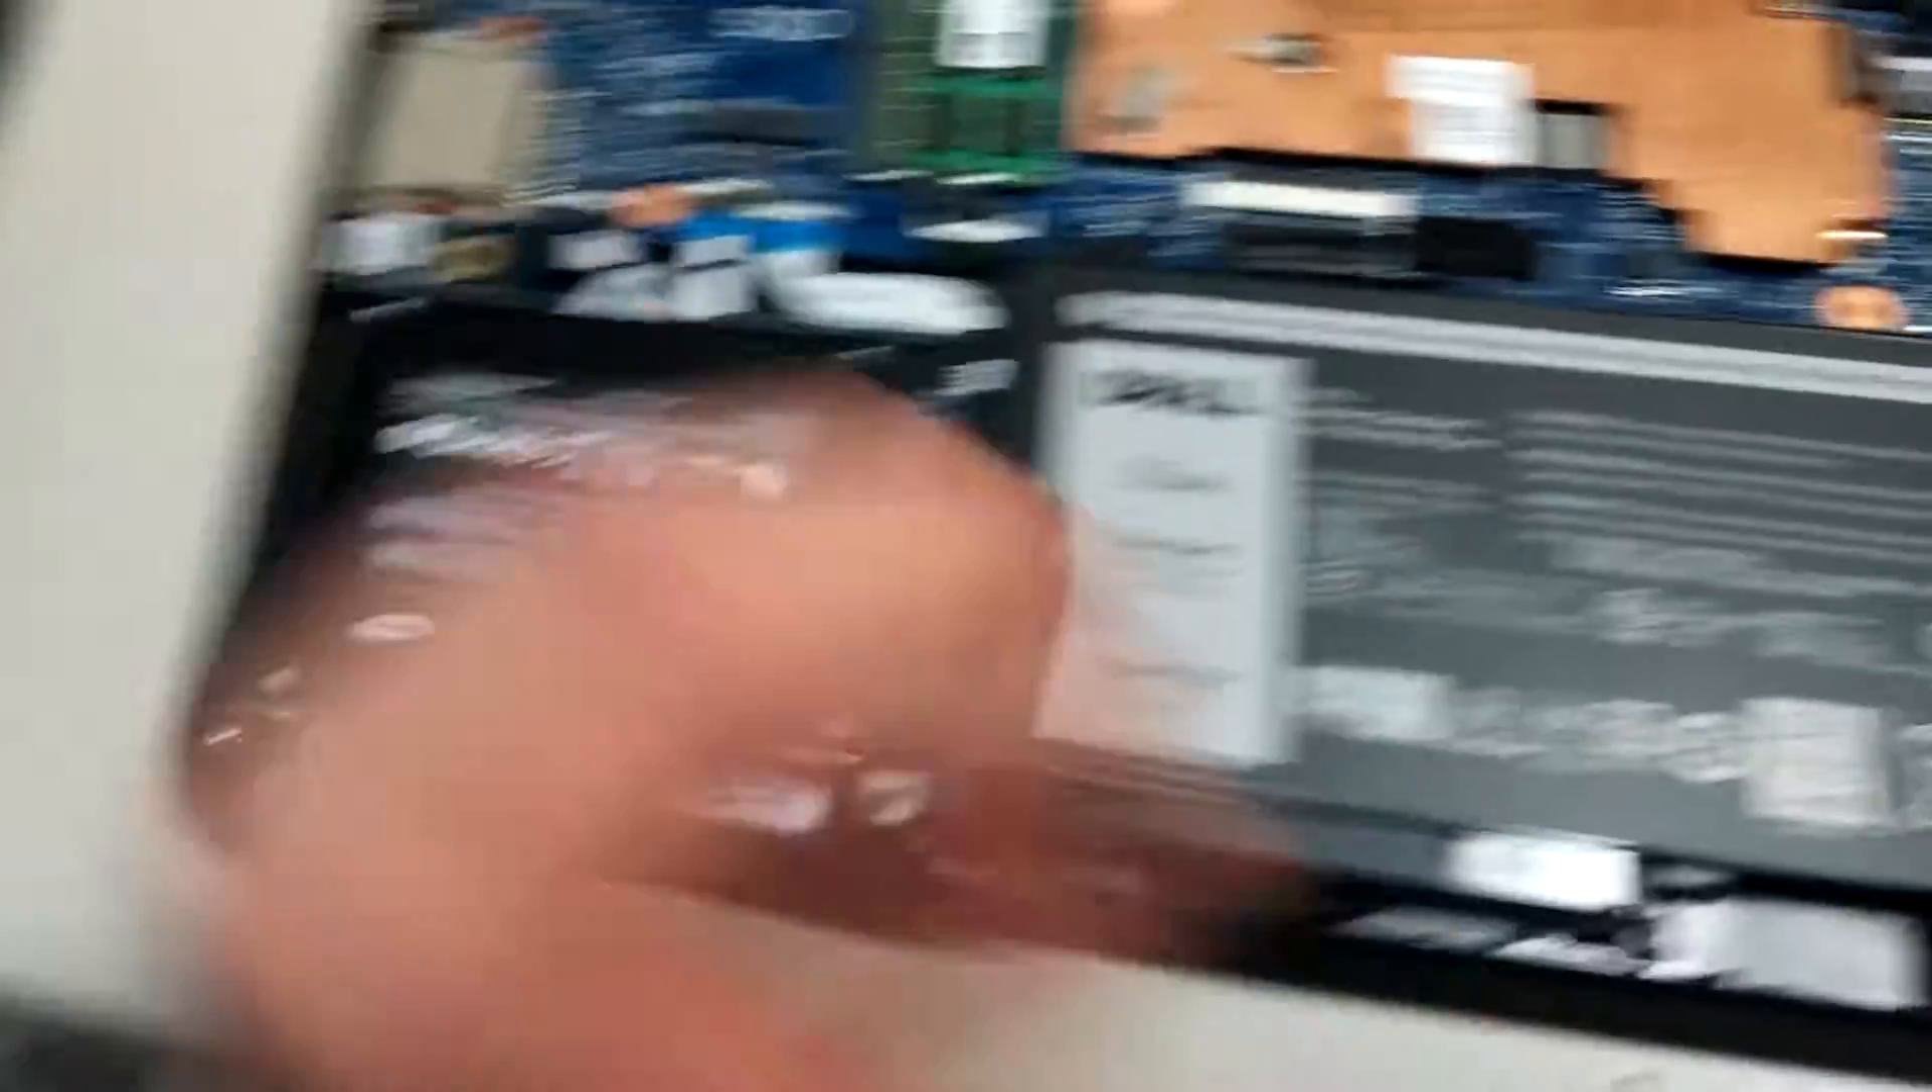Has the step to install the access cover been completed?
No.